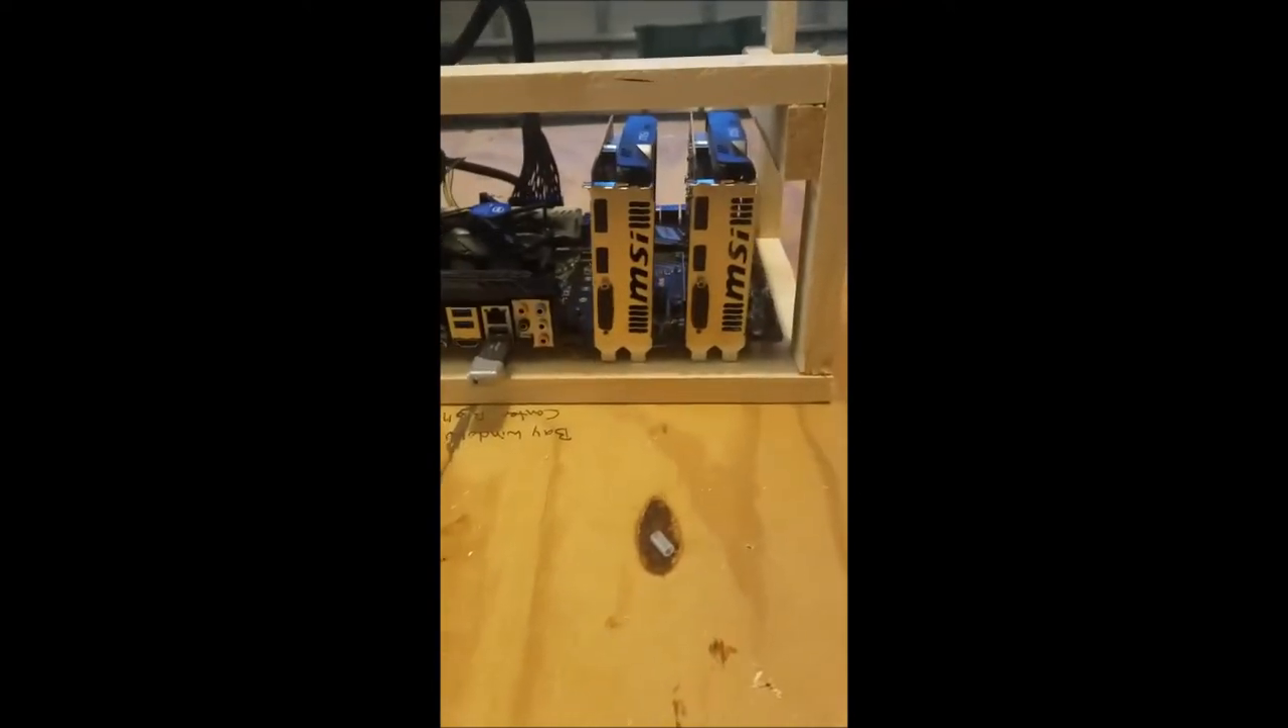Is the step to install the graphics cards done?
Yes.